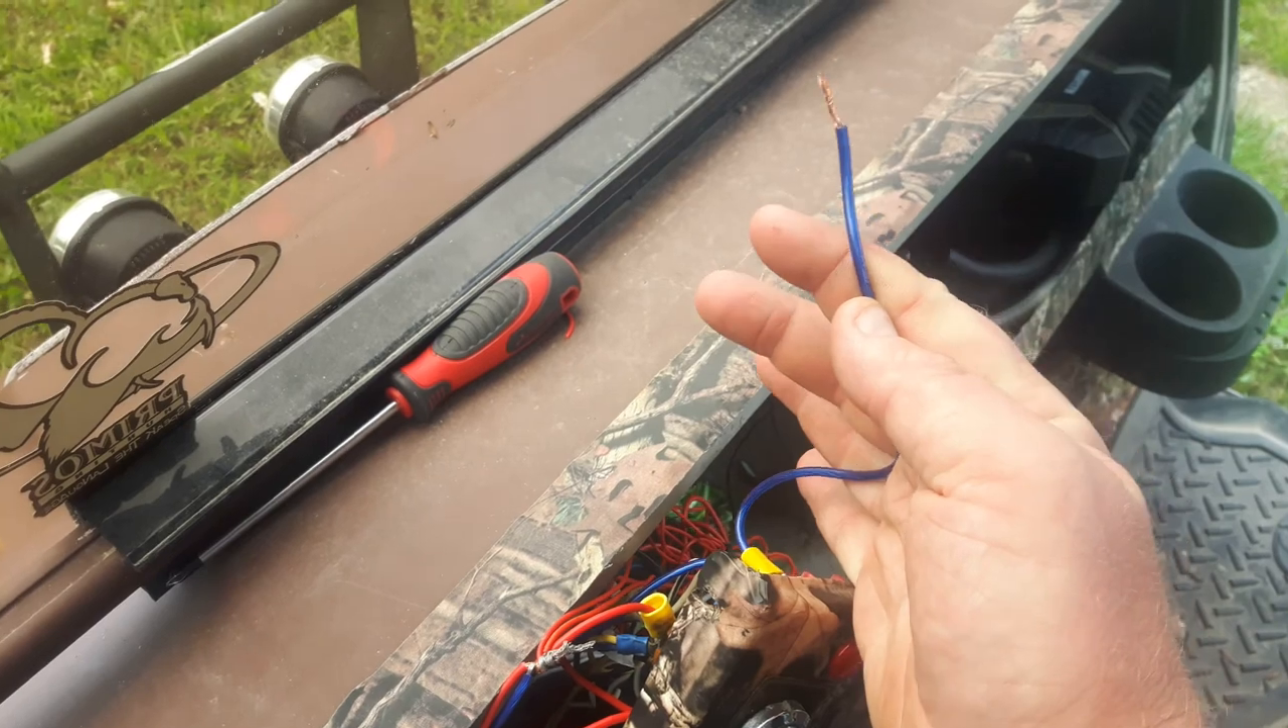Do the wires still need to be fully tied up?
Yes.